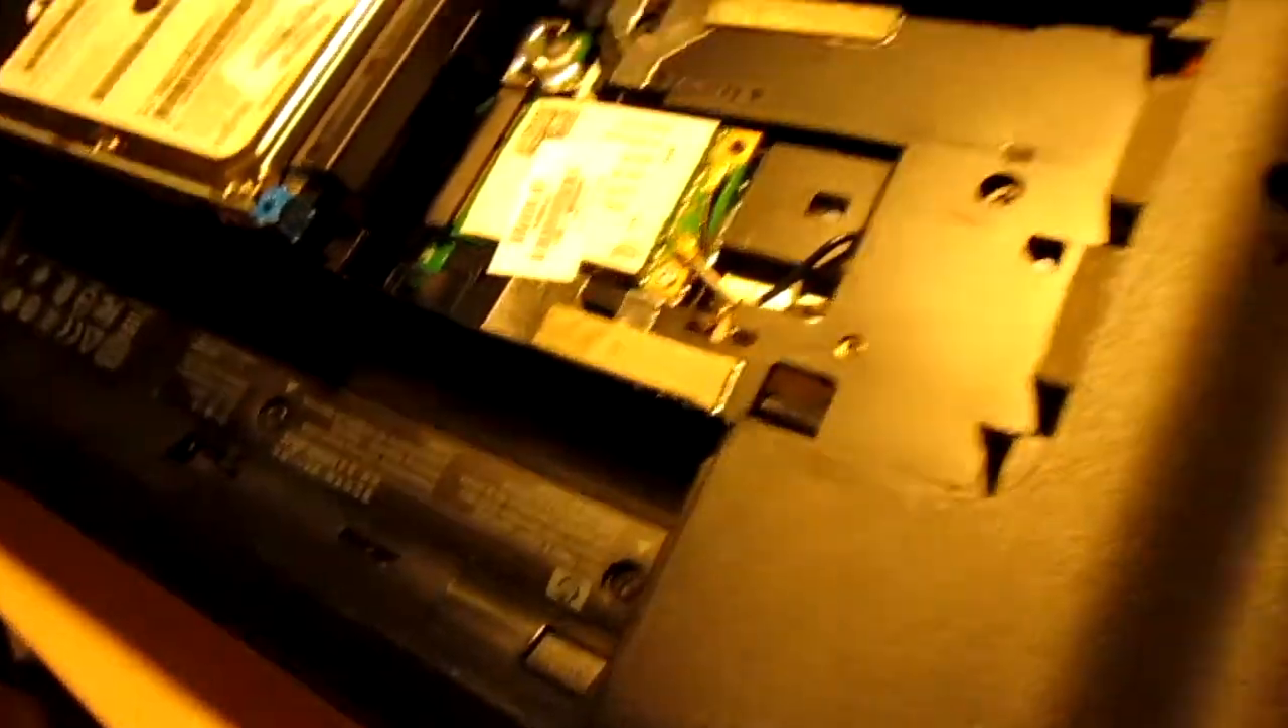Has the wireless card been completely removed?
No.